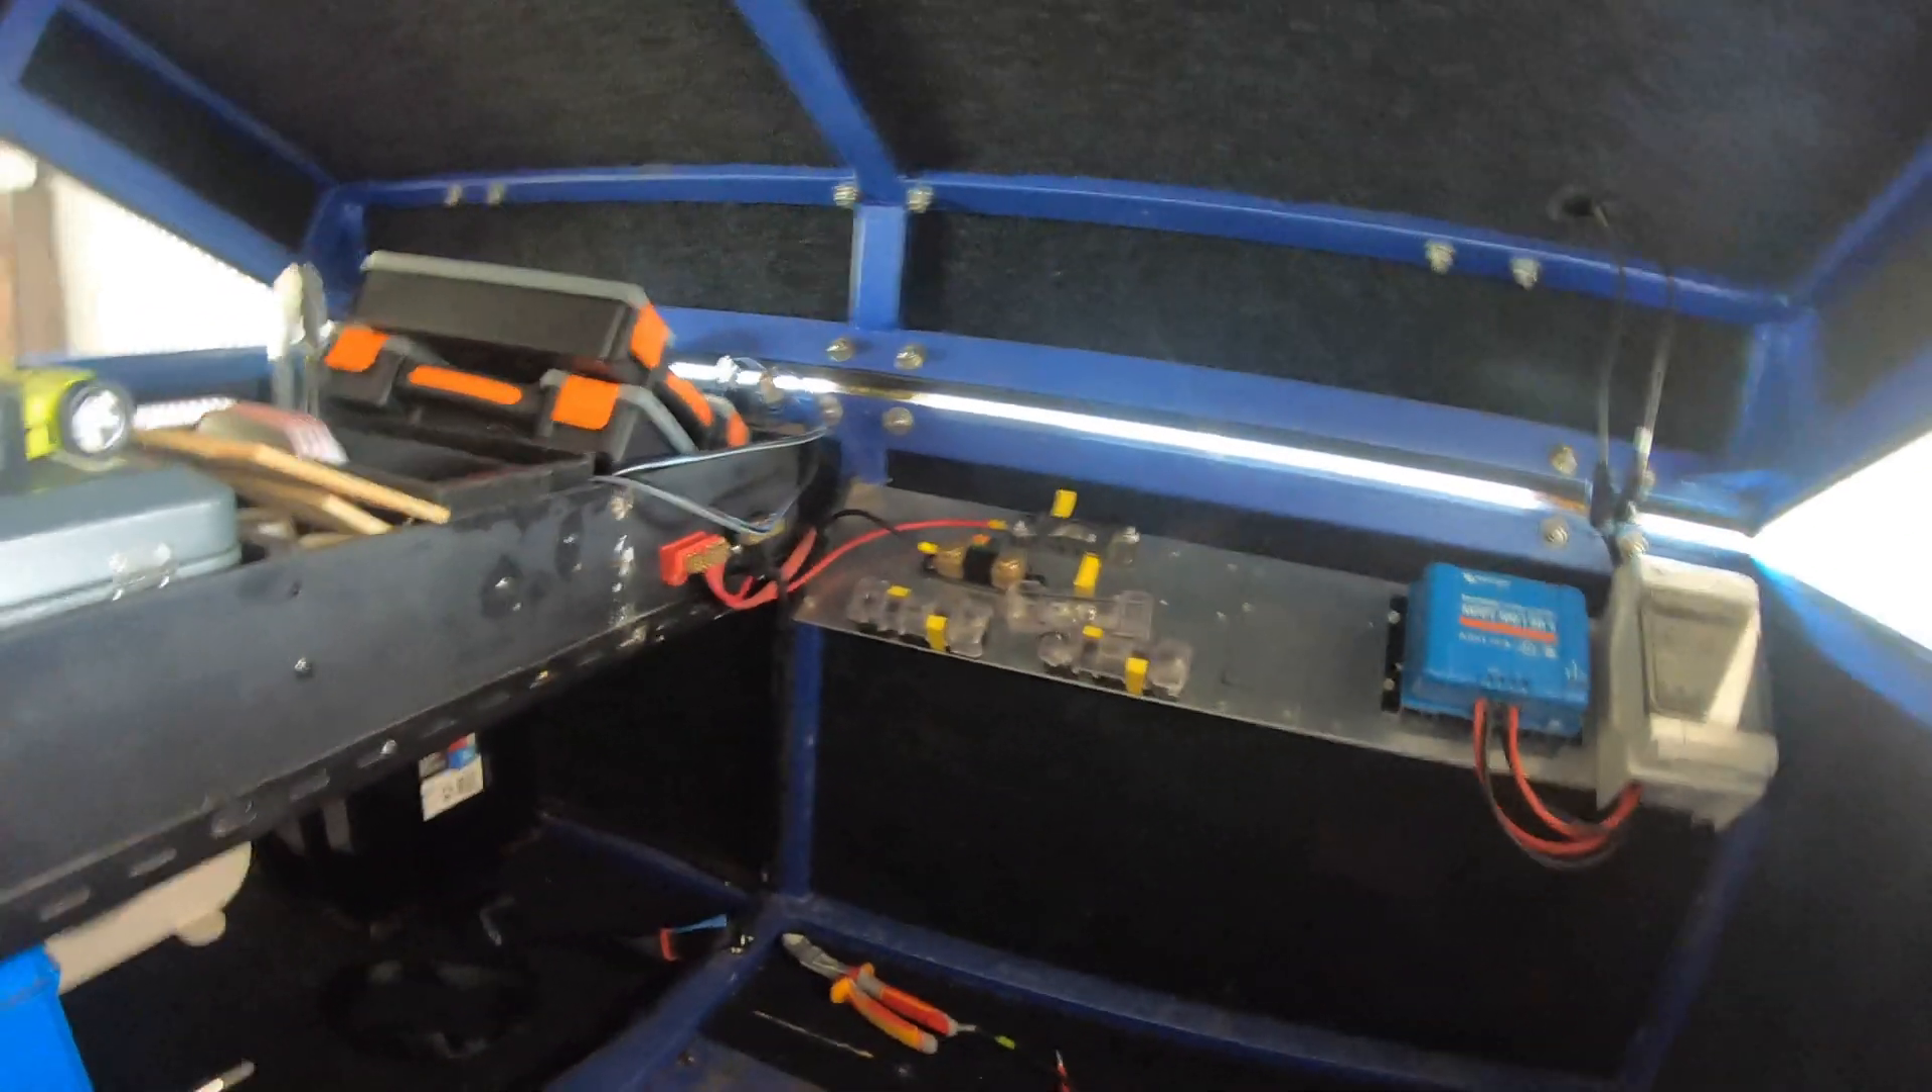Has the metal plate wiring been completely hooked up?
No.